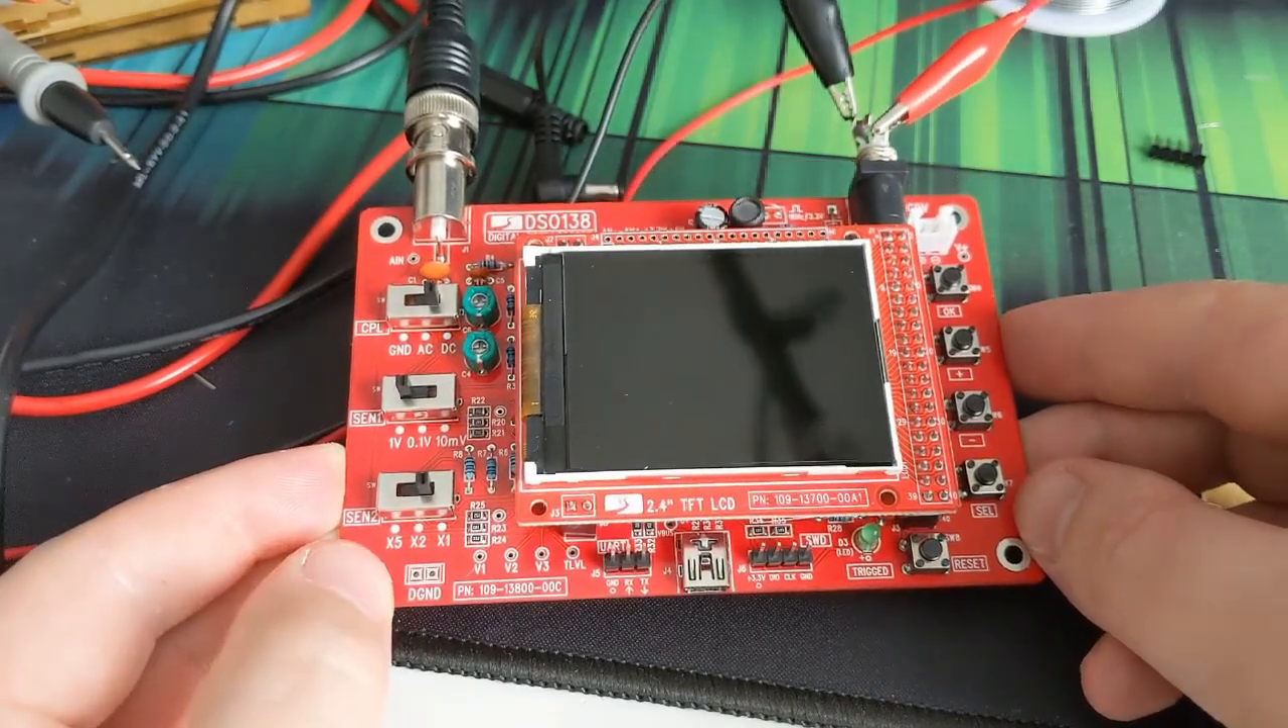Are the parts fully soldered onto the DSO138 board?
Yes.